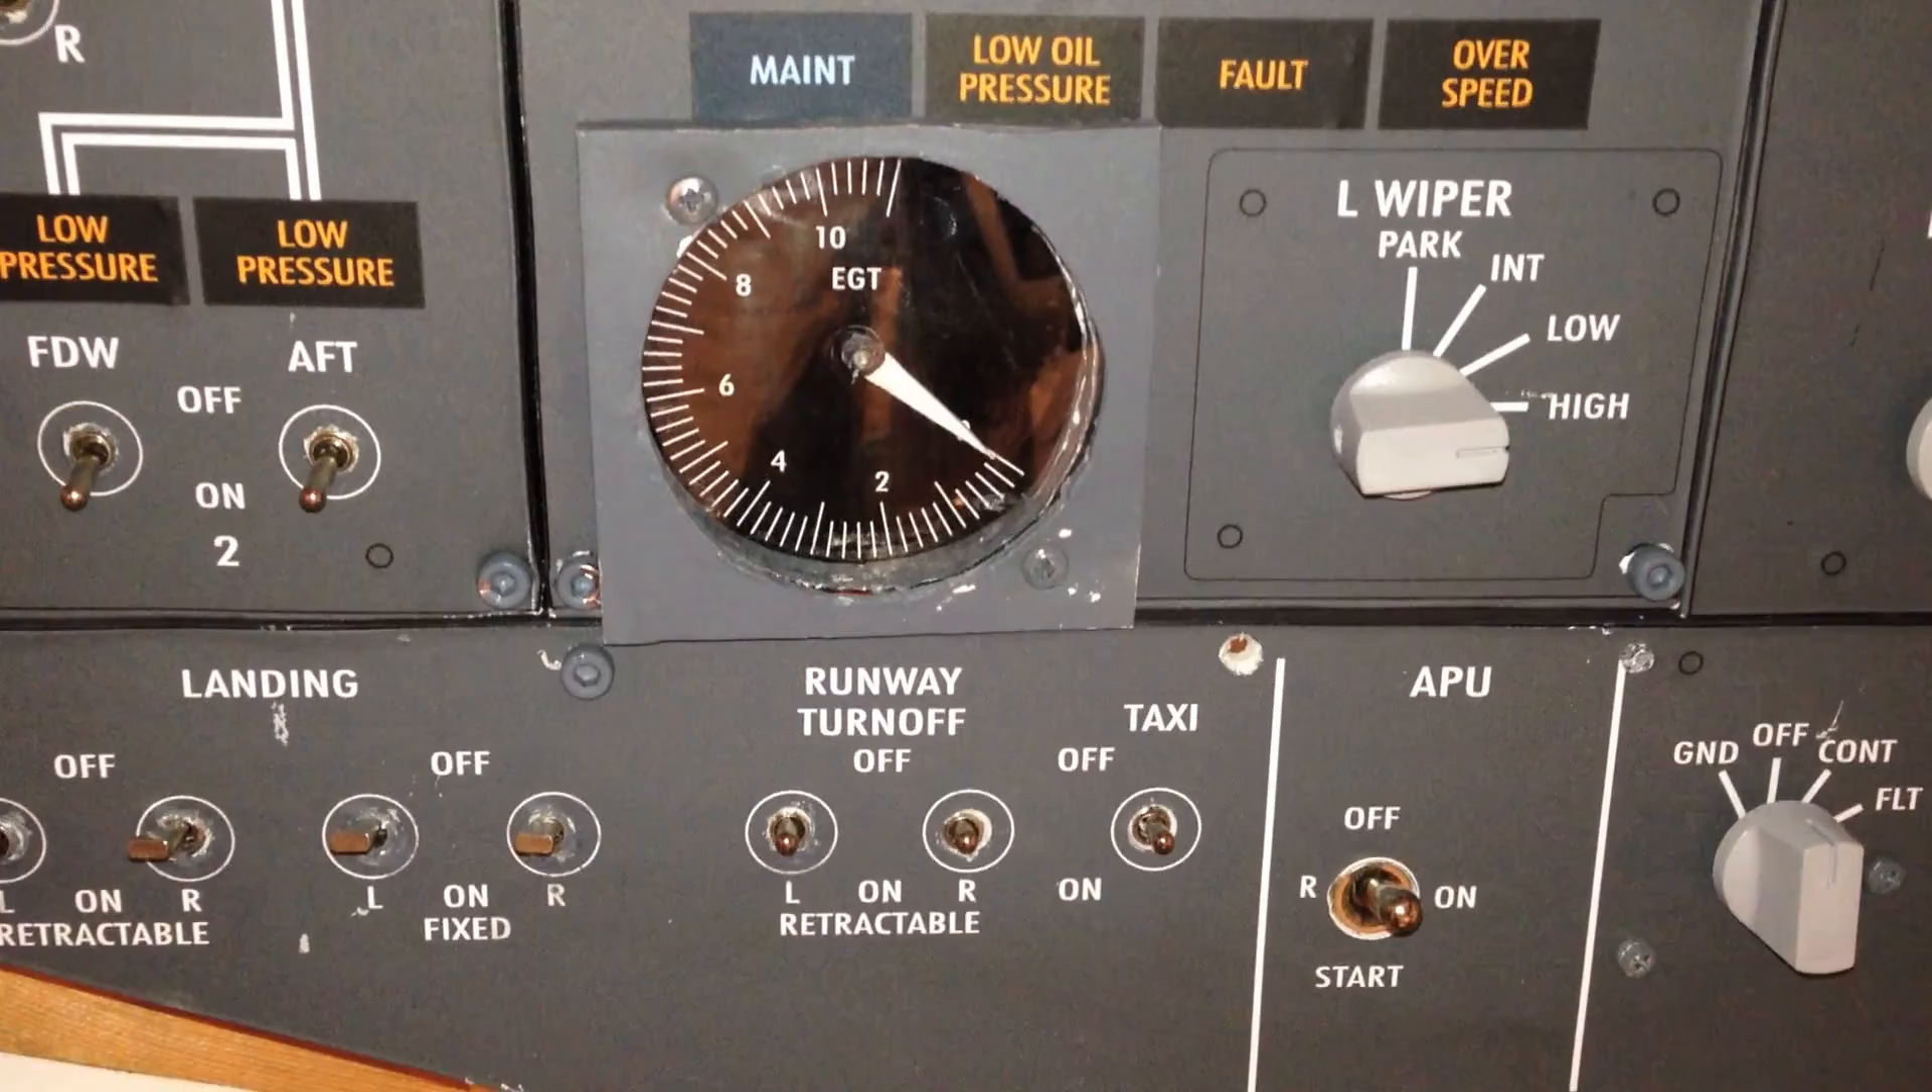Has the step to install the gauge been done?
Yes.